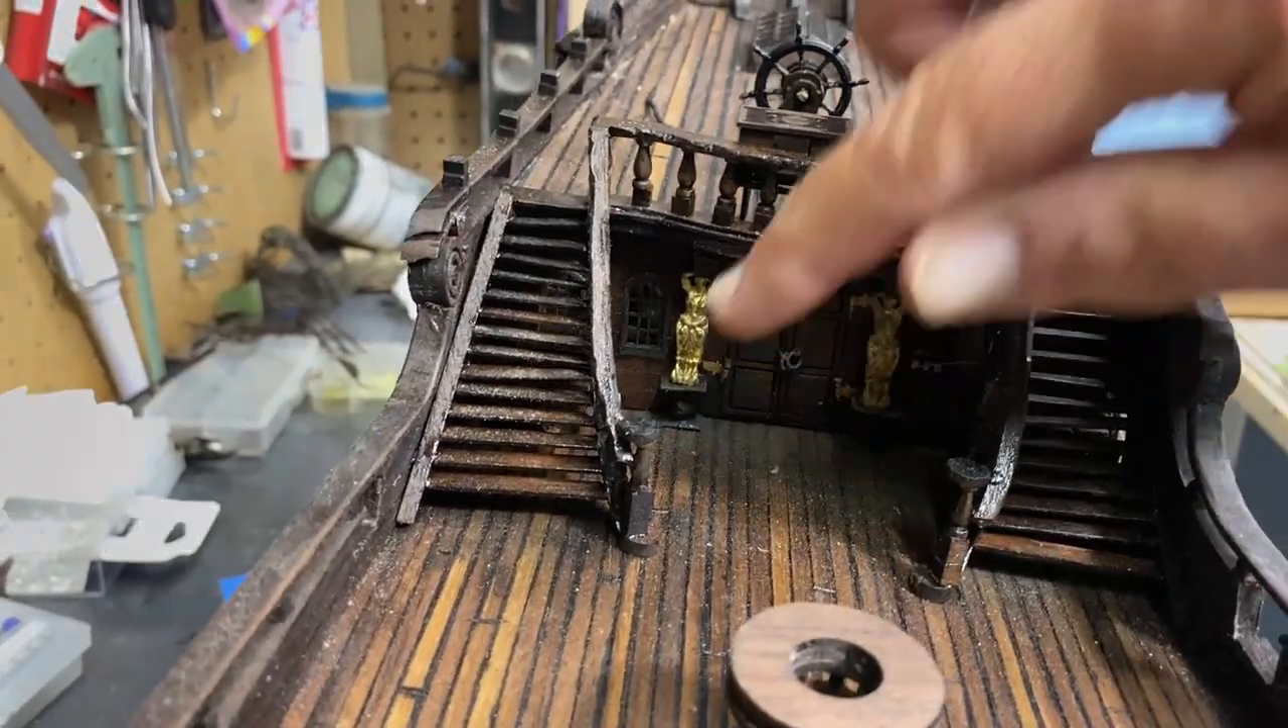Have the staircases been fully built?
Yes.